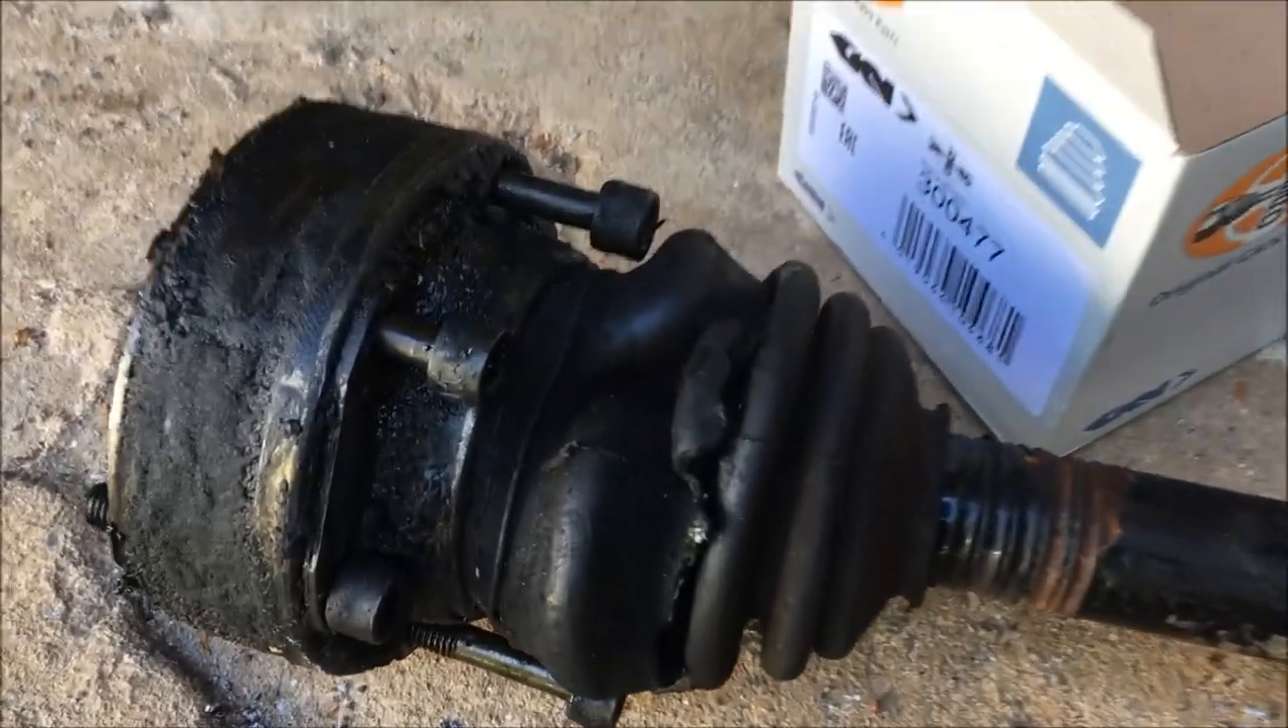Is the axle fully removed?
Yes.